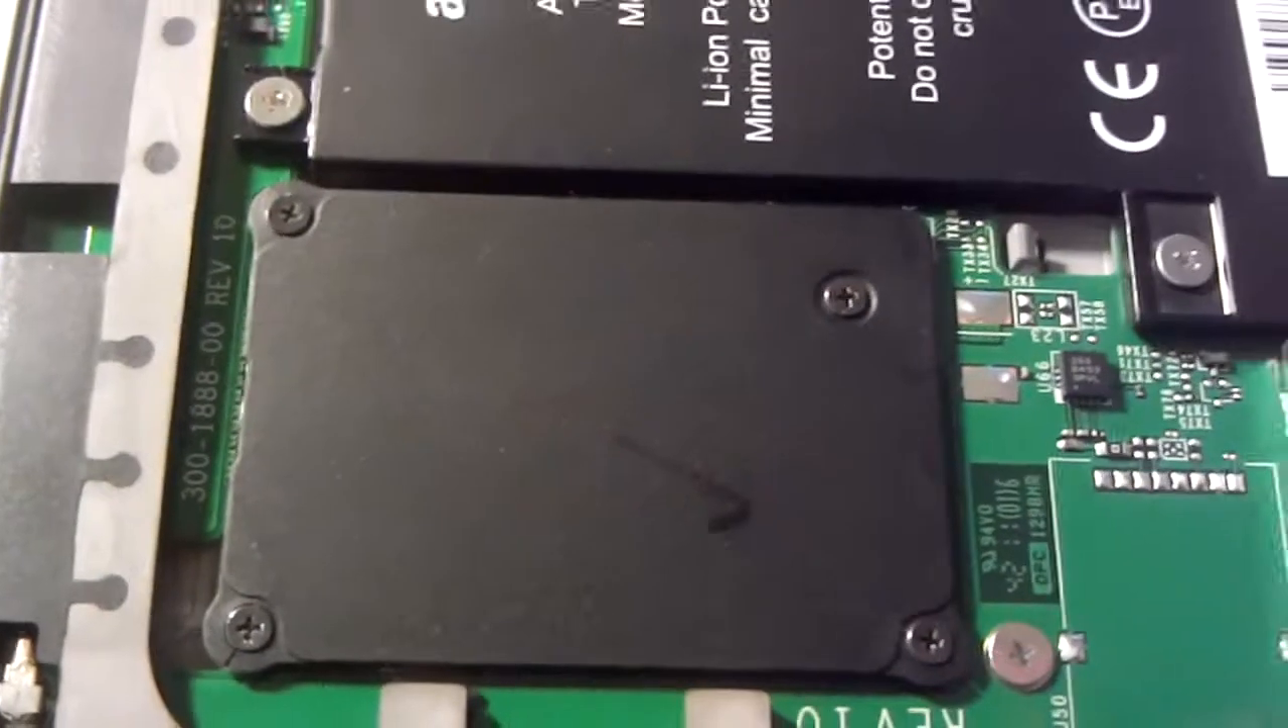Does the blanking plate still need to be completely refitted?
No.